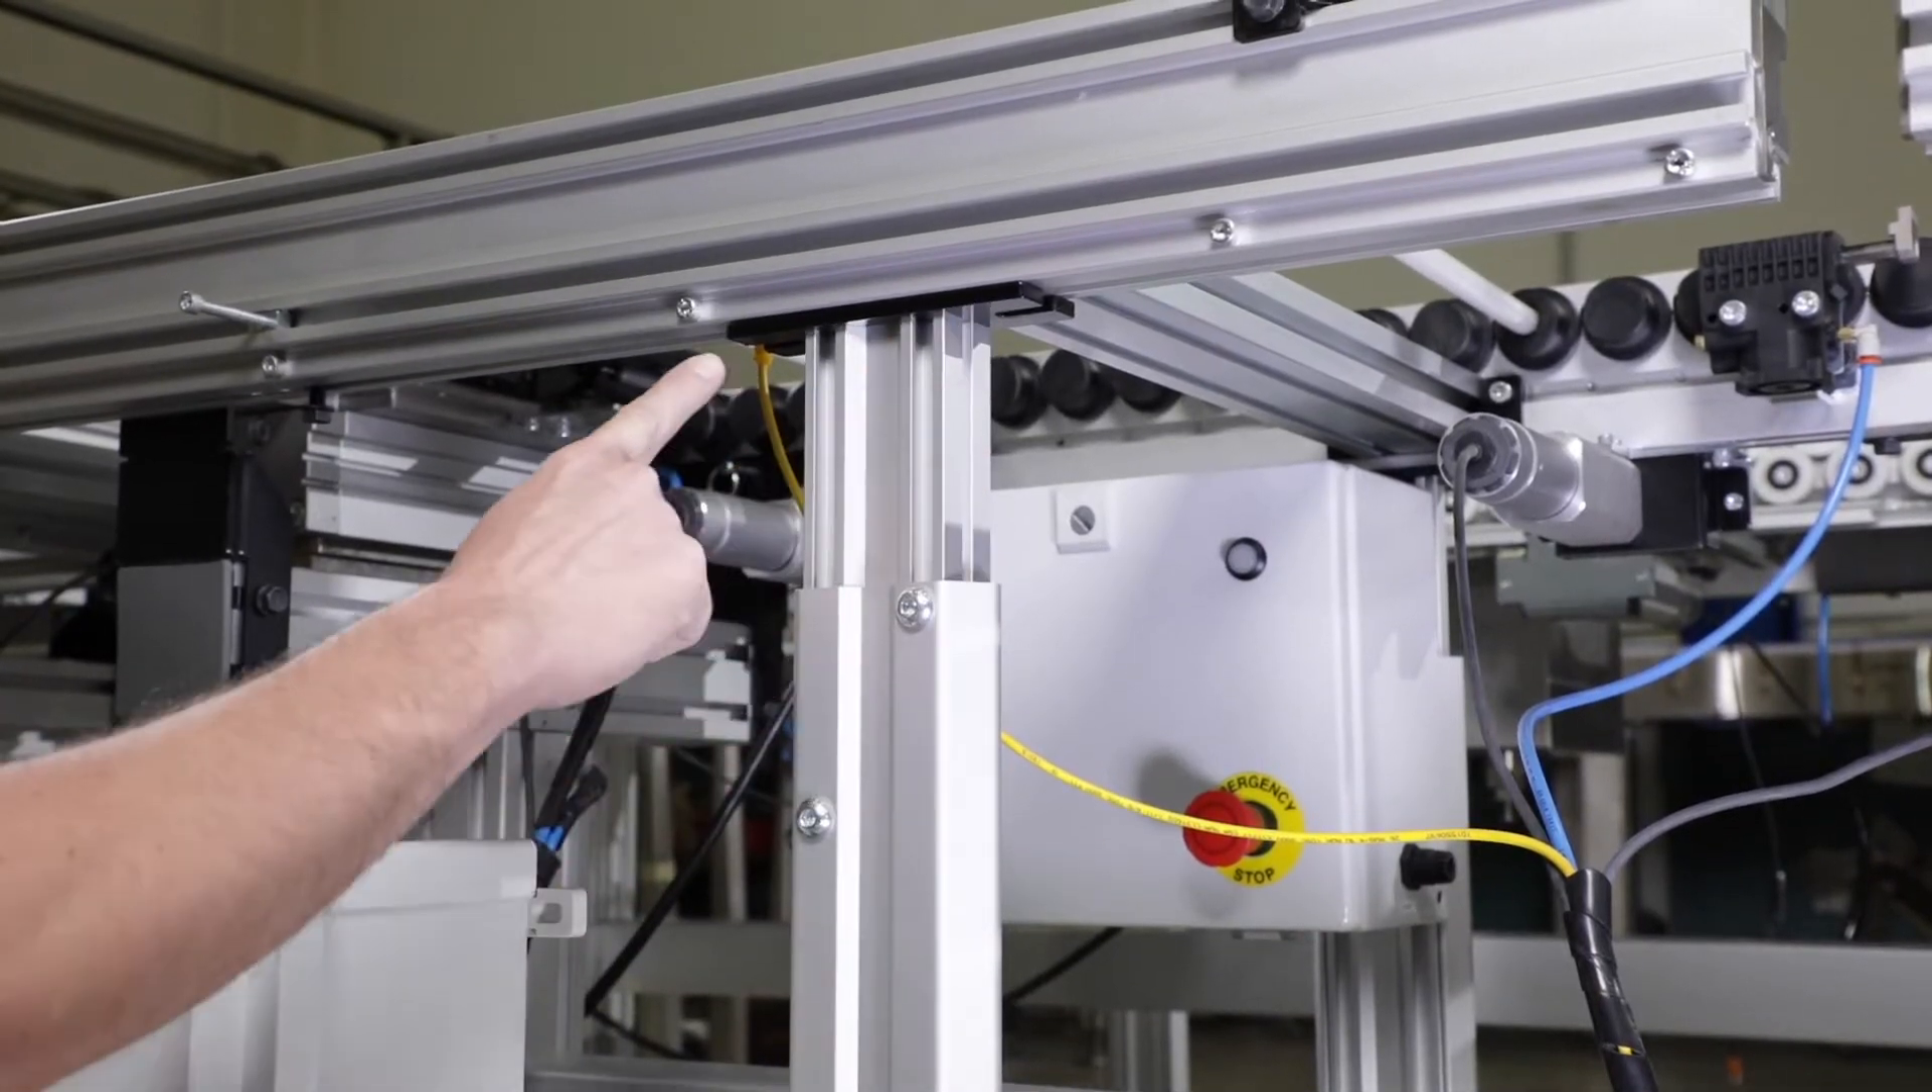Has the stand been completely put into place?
Yes.